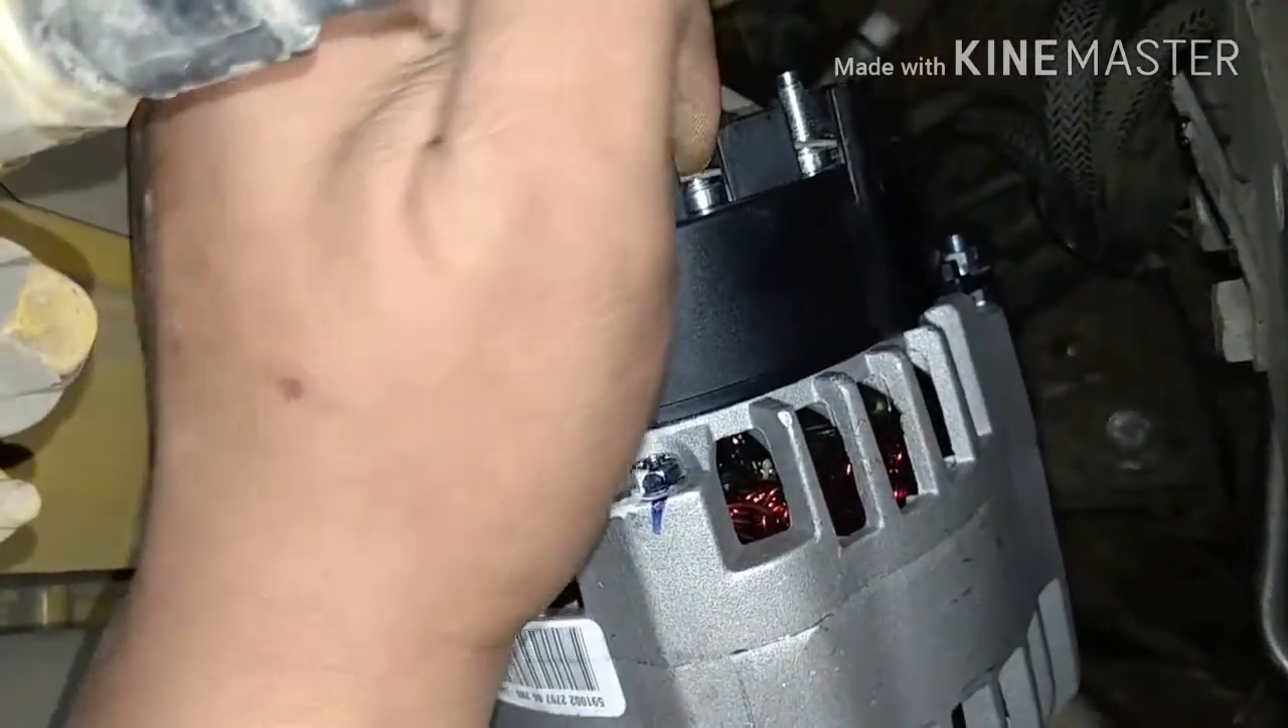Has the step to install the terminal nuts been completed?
No.